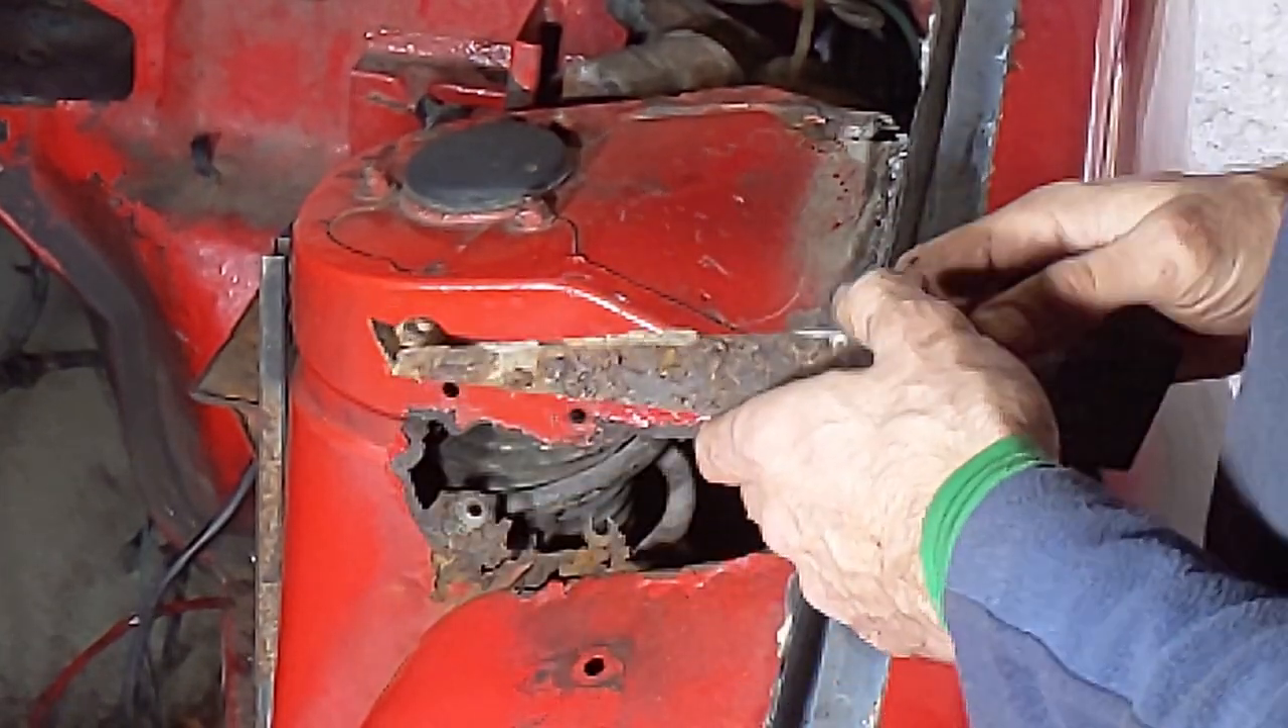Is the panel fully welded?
No.